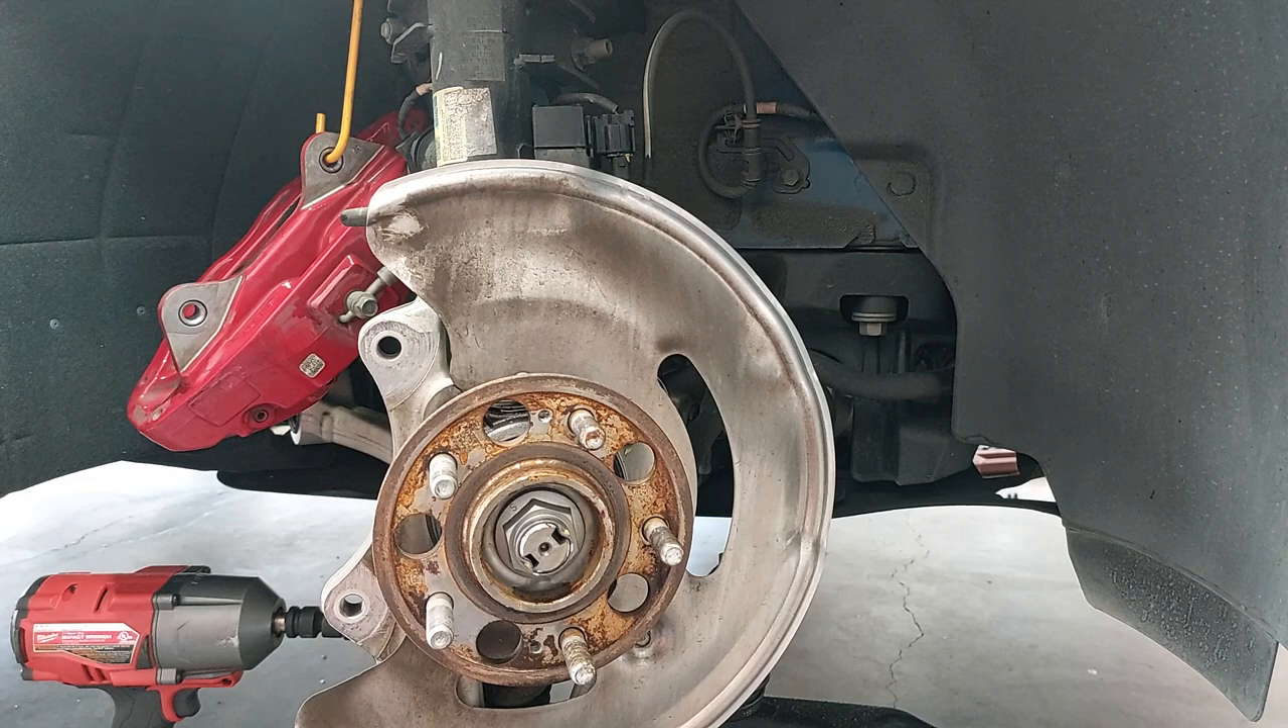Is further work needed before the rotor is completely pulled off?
No.